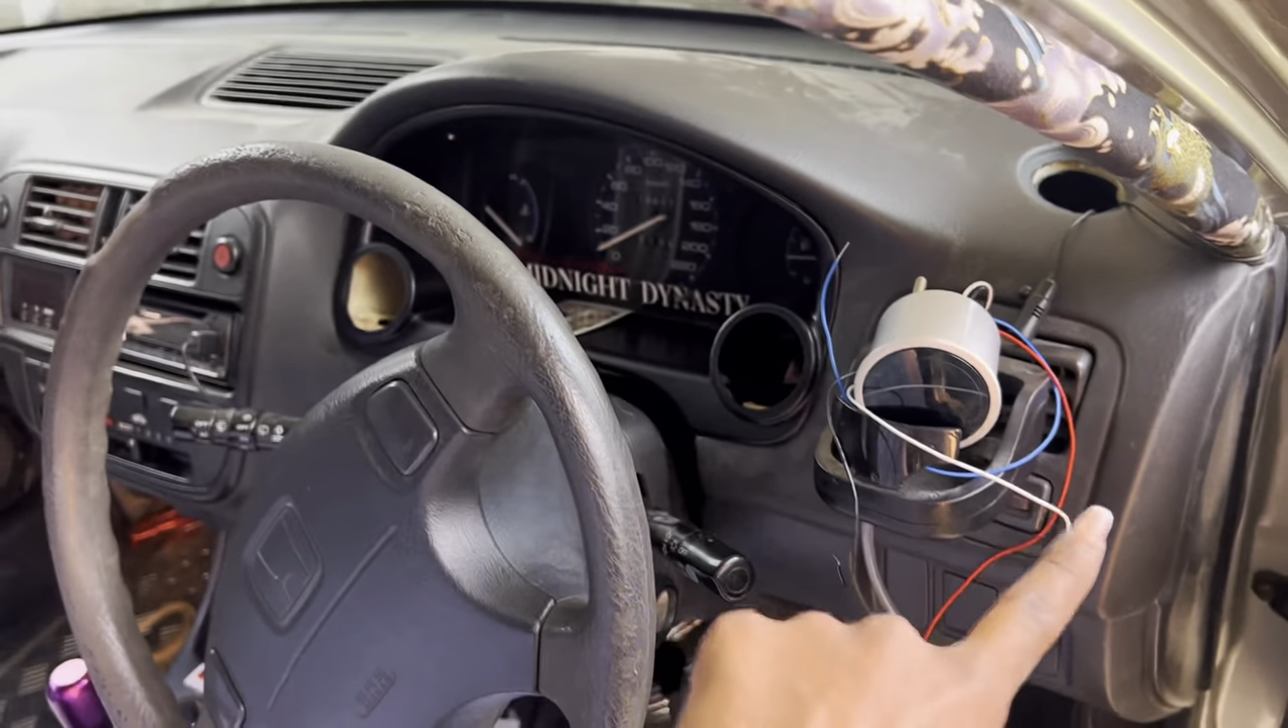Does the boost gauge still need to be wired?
Yes.